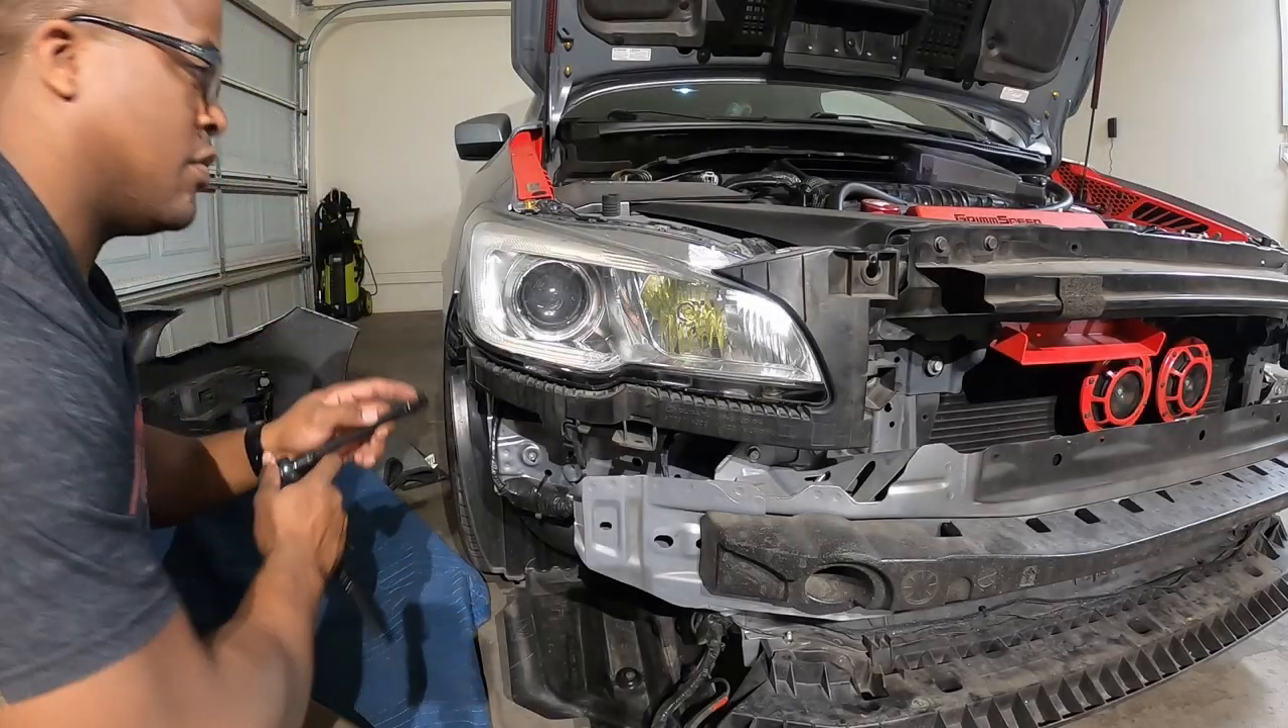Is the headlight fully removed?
No.